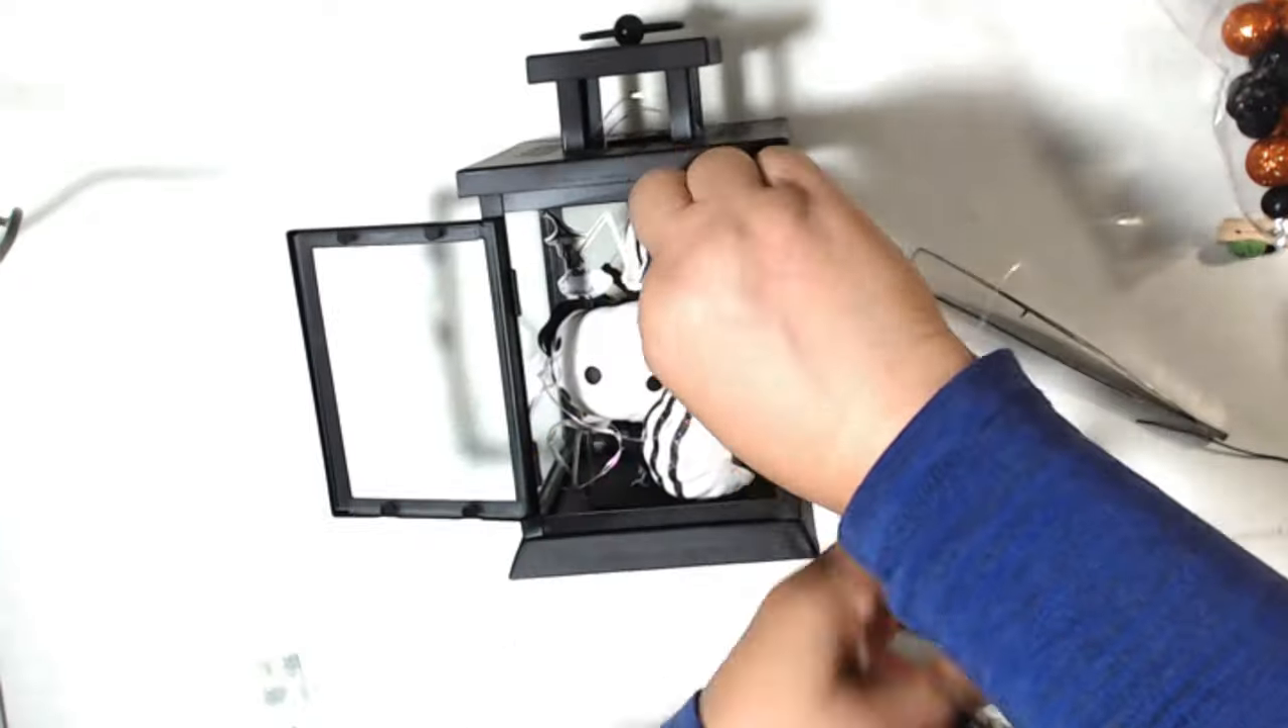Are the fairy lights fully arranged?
No.